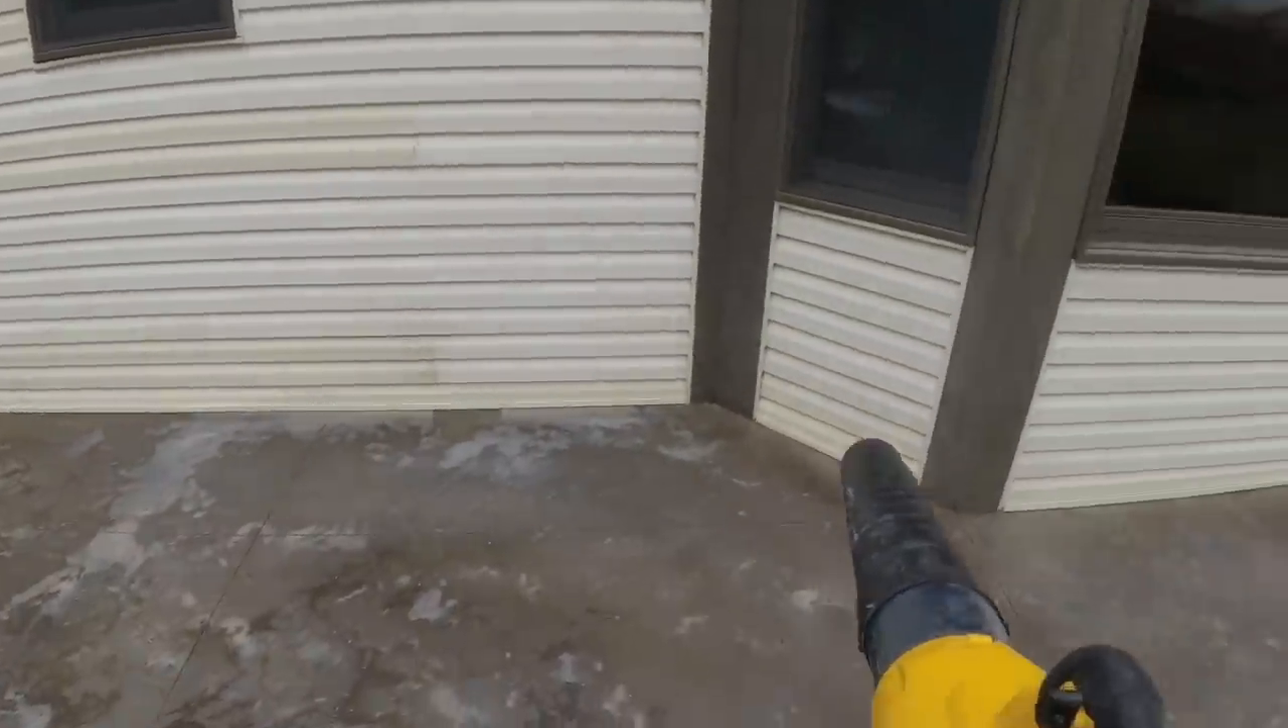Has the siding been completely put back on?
Yes.